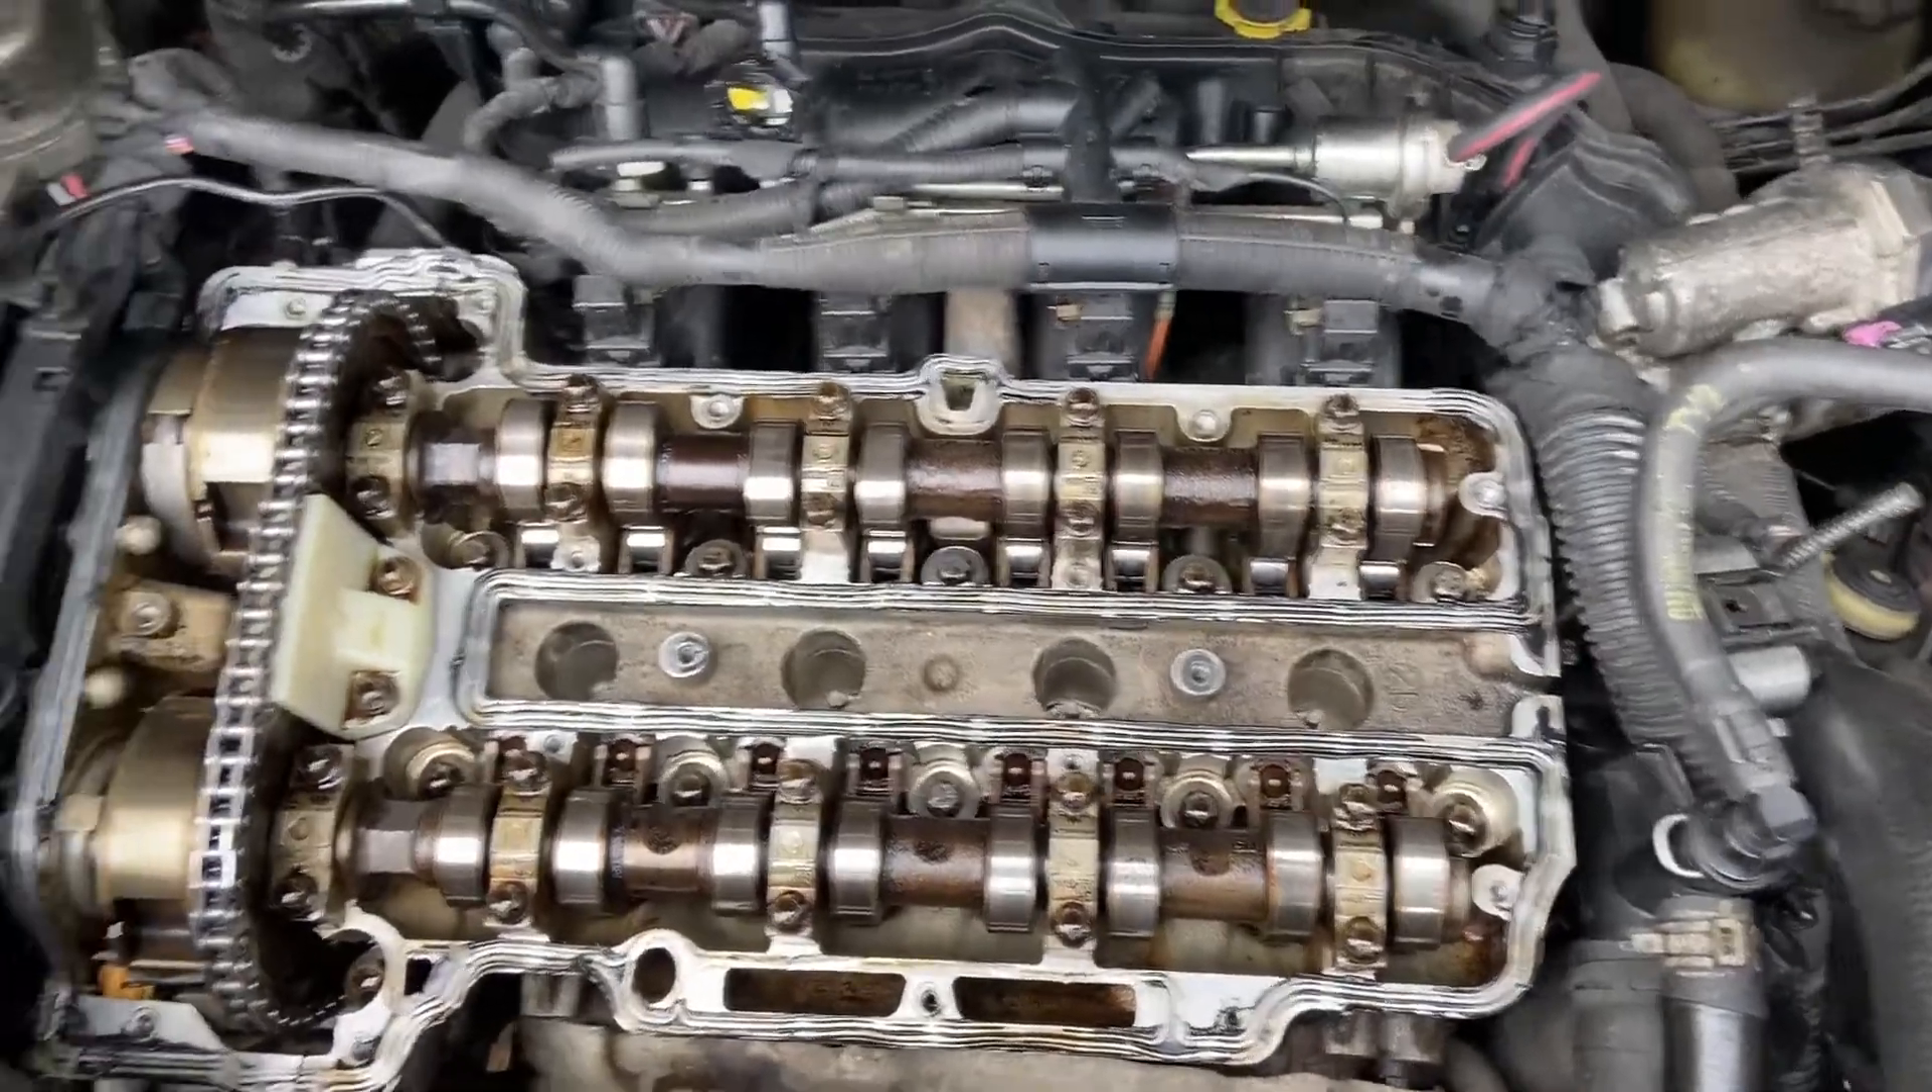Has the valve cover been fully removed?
Yes.